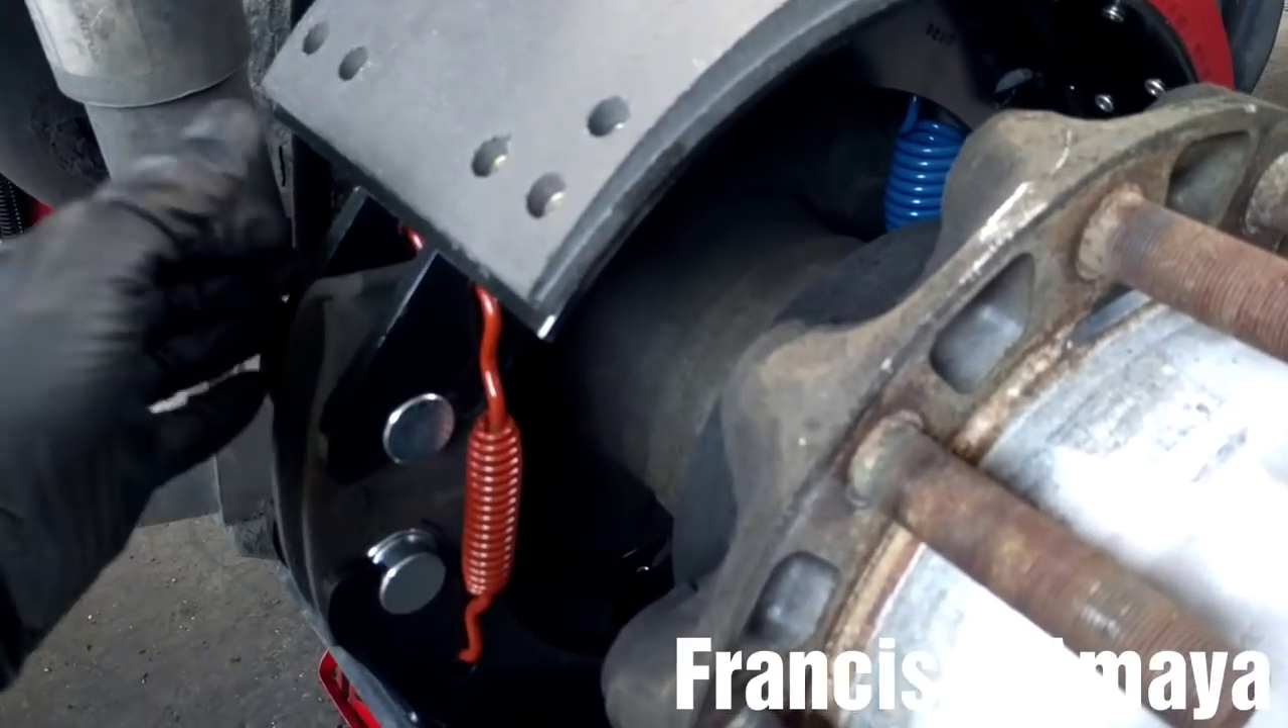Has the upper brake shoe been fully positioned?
Yes.